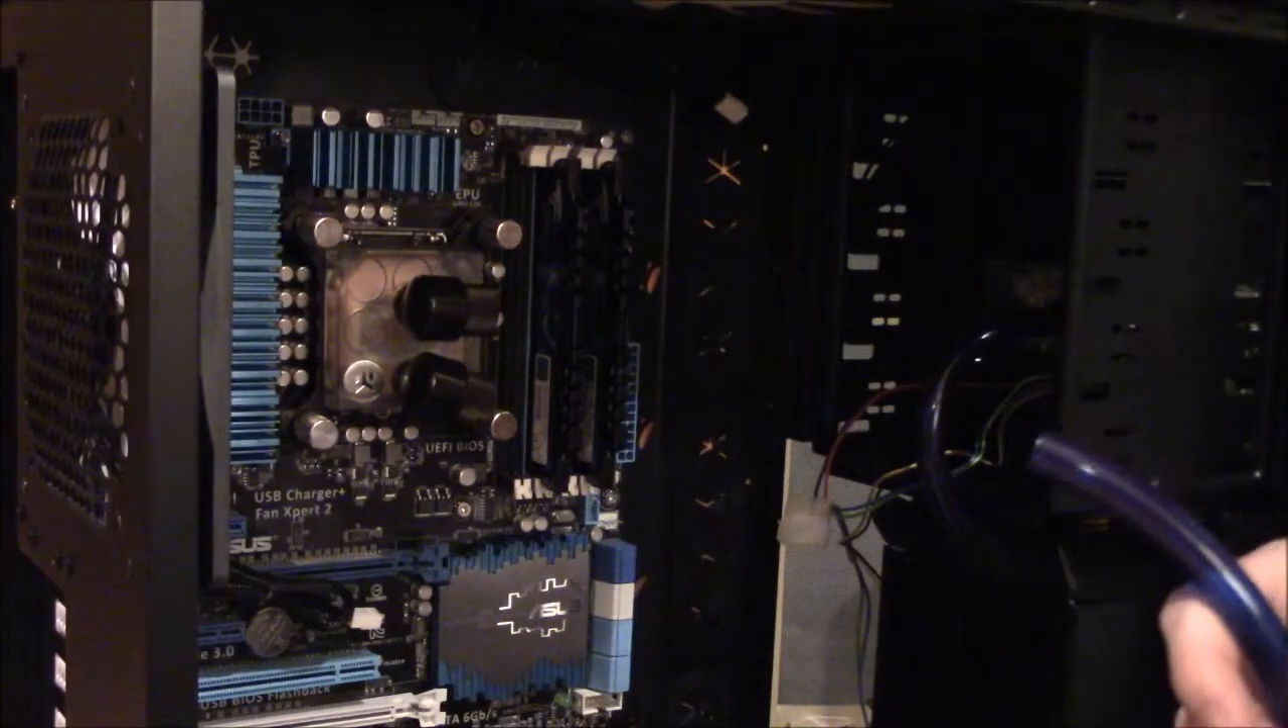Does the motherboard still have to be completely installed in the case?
No.